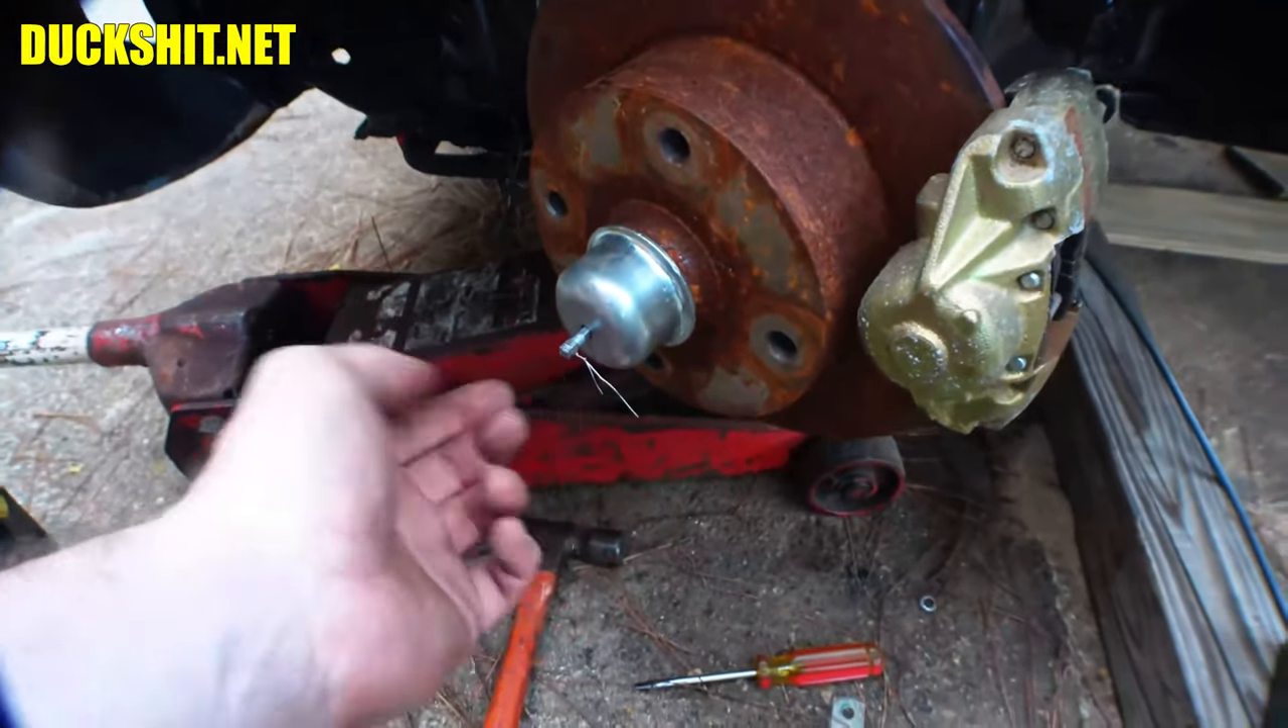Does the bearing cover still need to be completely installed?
No.